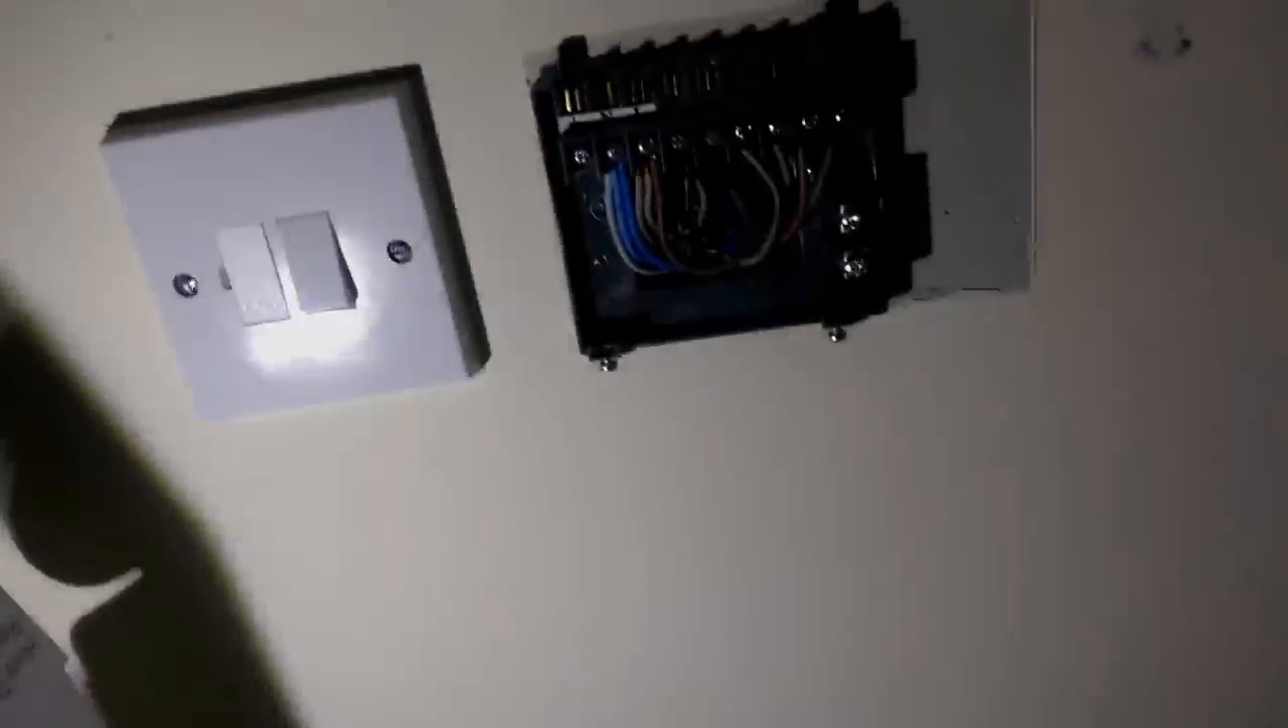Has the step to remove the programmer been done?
Yes.